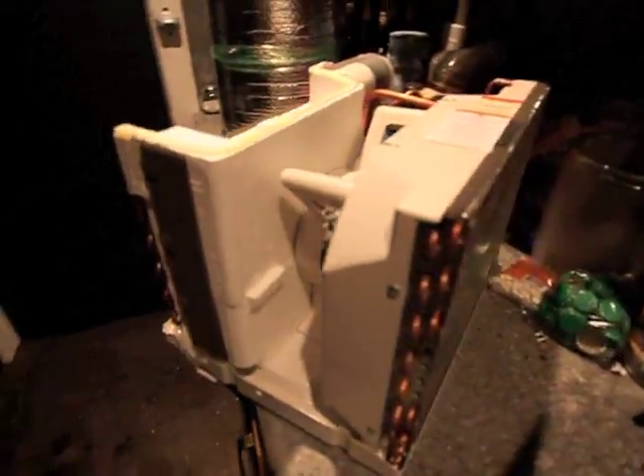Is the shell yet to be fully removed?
No.